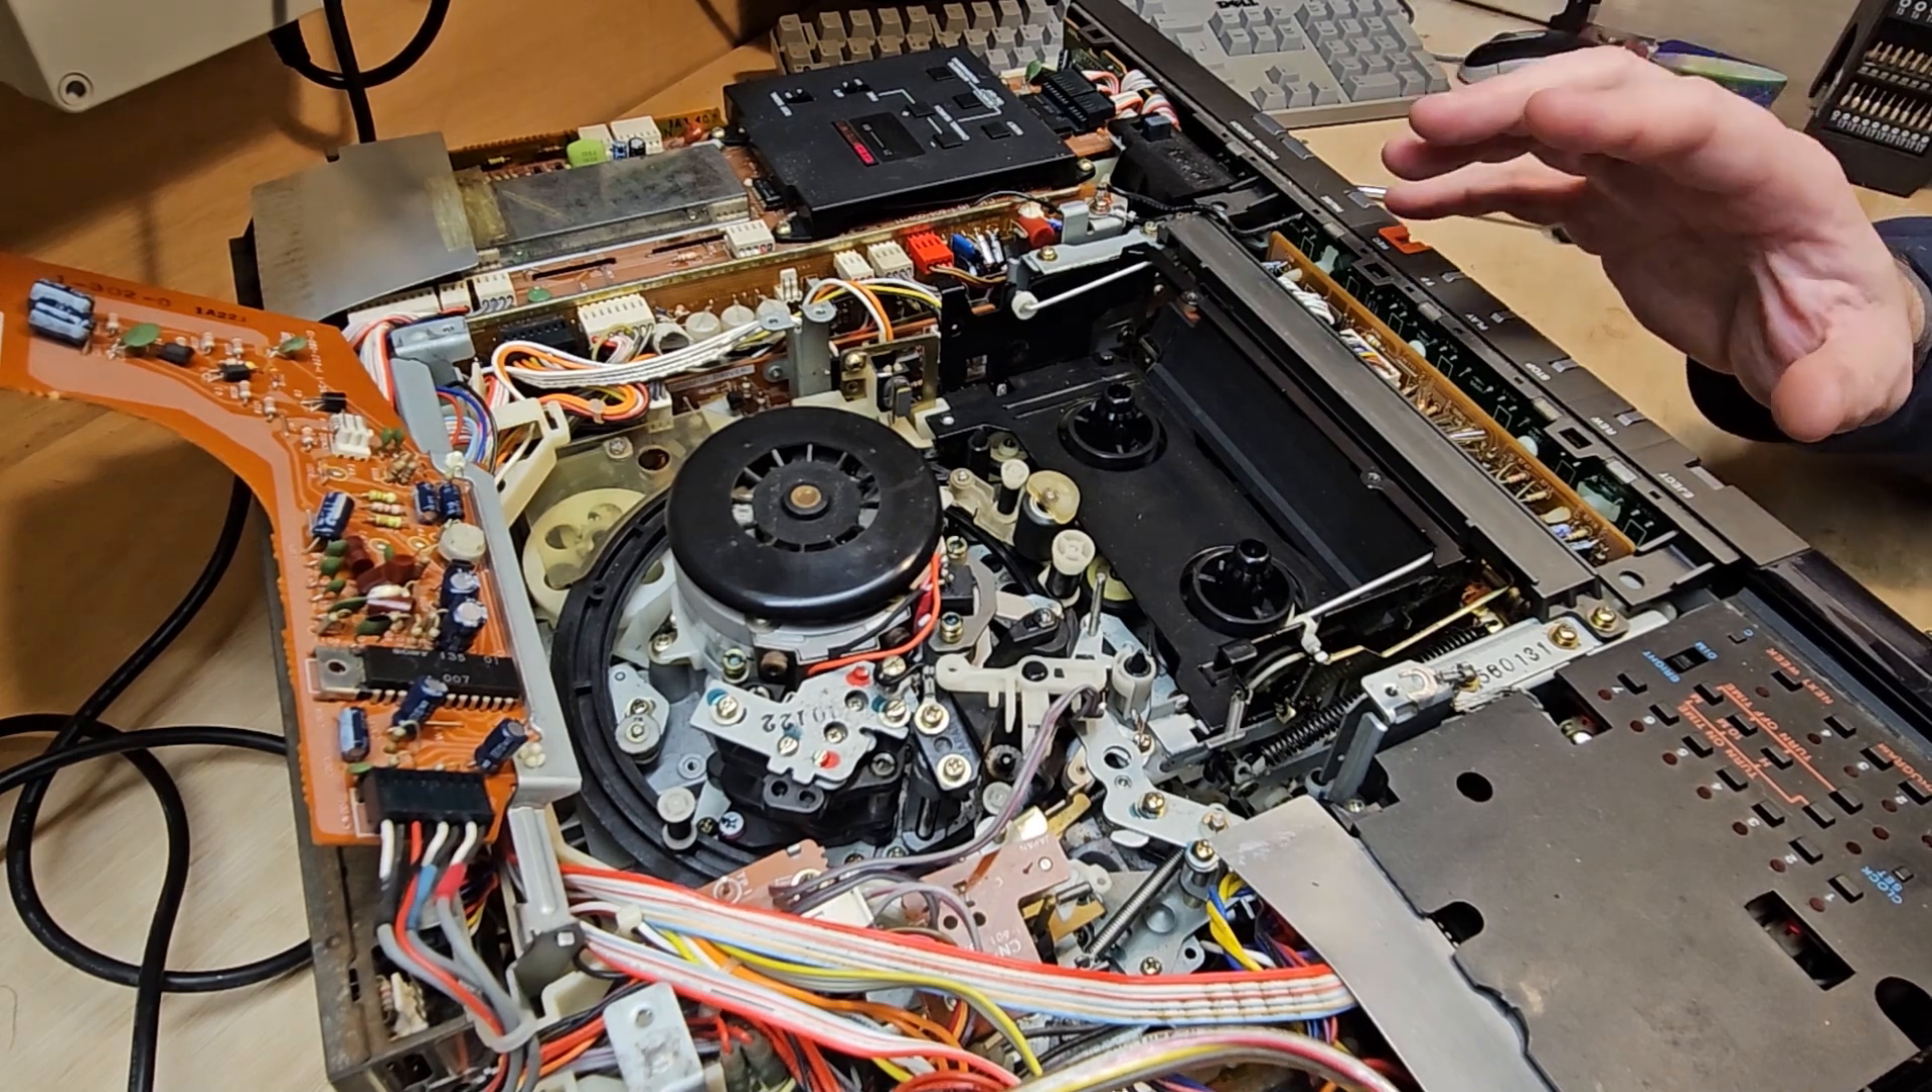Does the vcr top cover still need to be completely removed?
No.